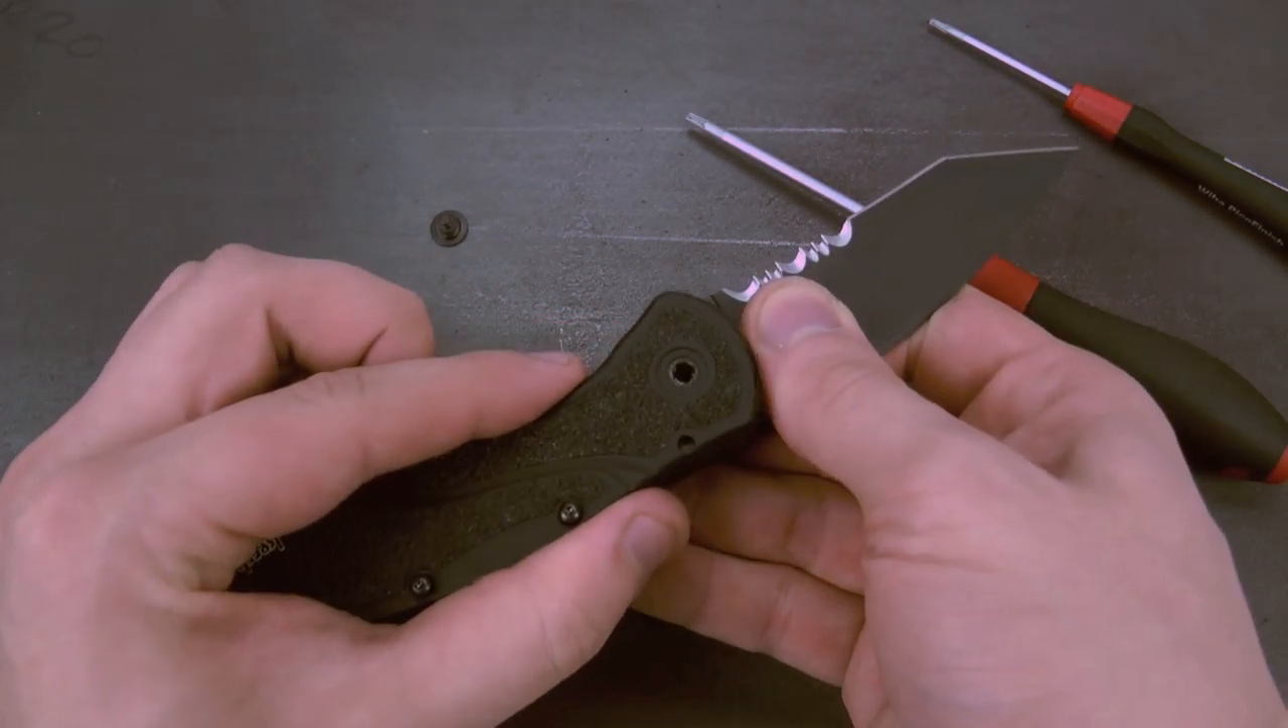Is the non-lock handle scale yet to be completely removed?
Yes.